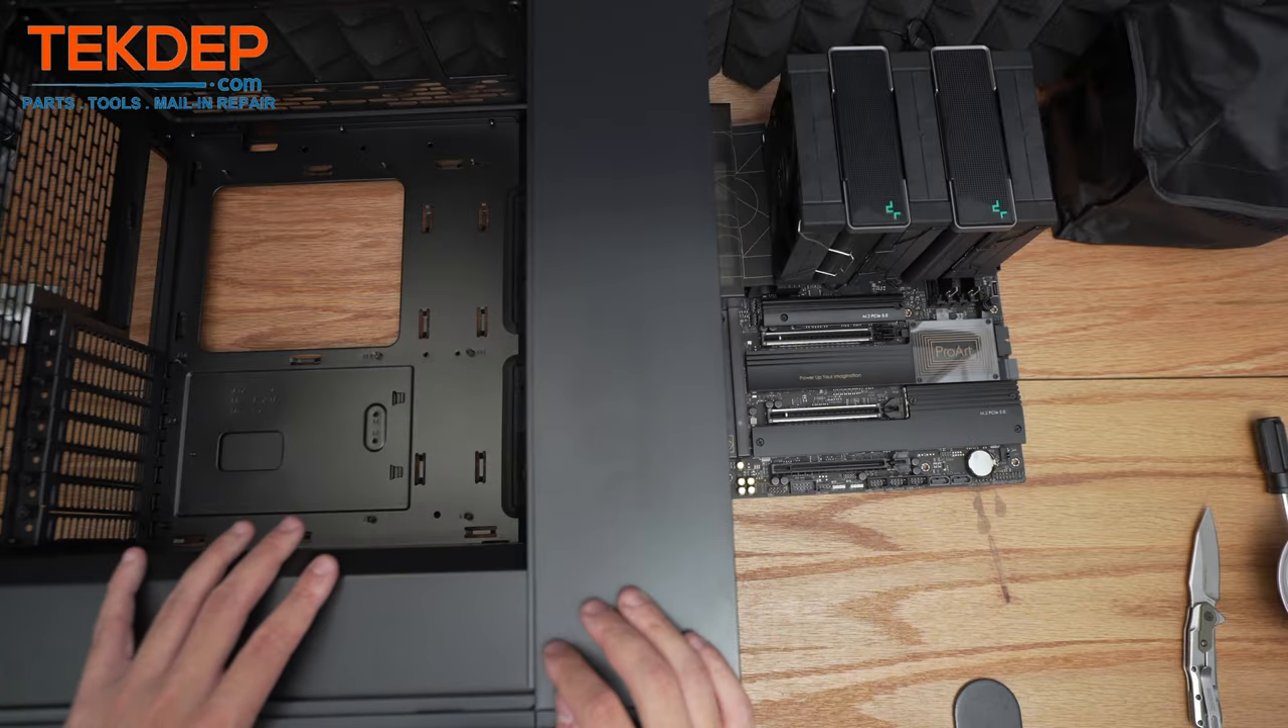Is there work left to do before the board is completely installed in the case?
Yes.